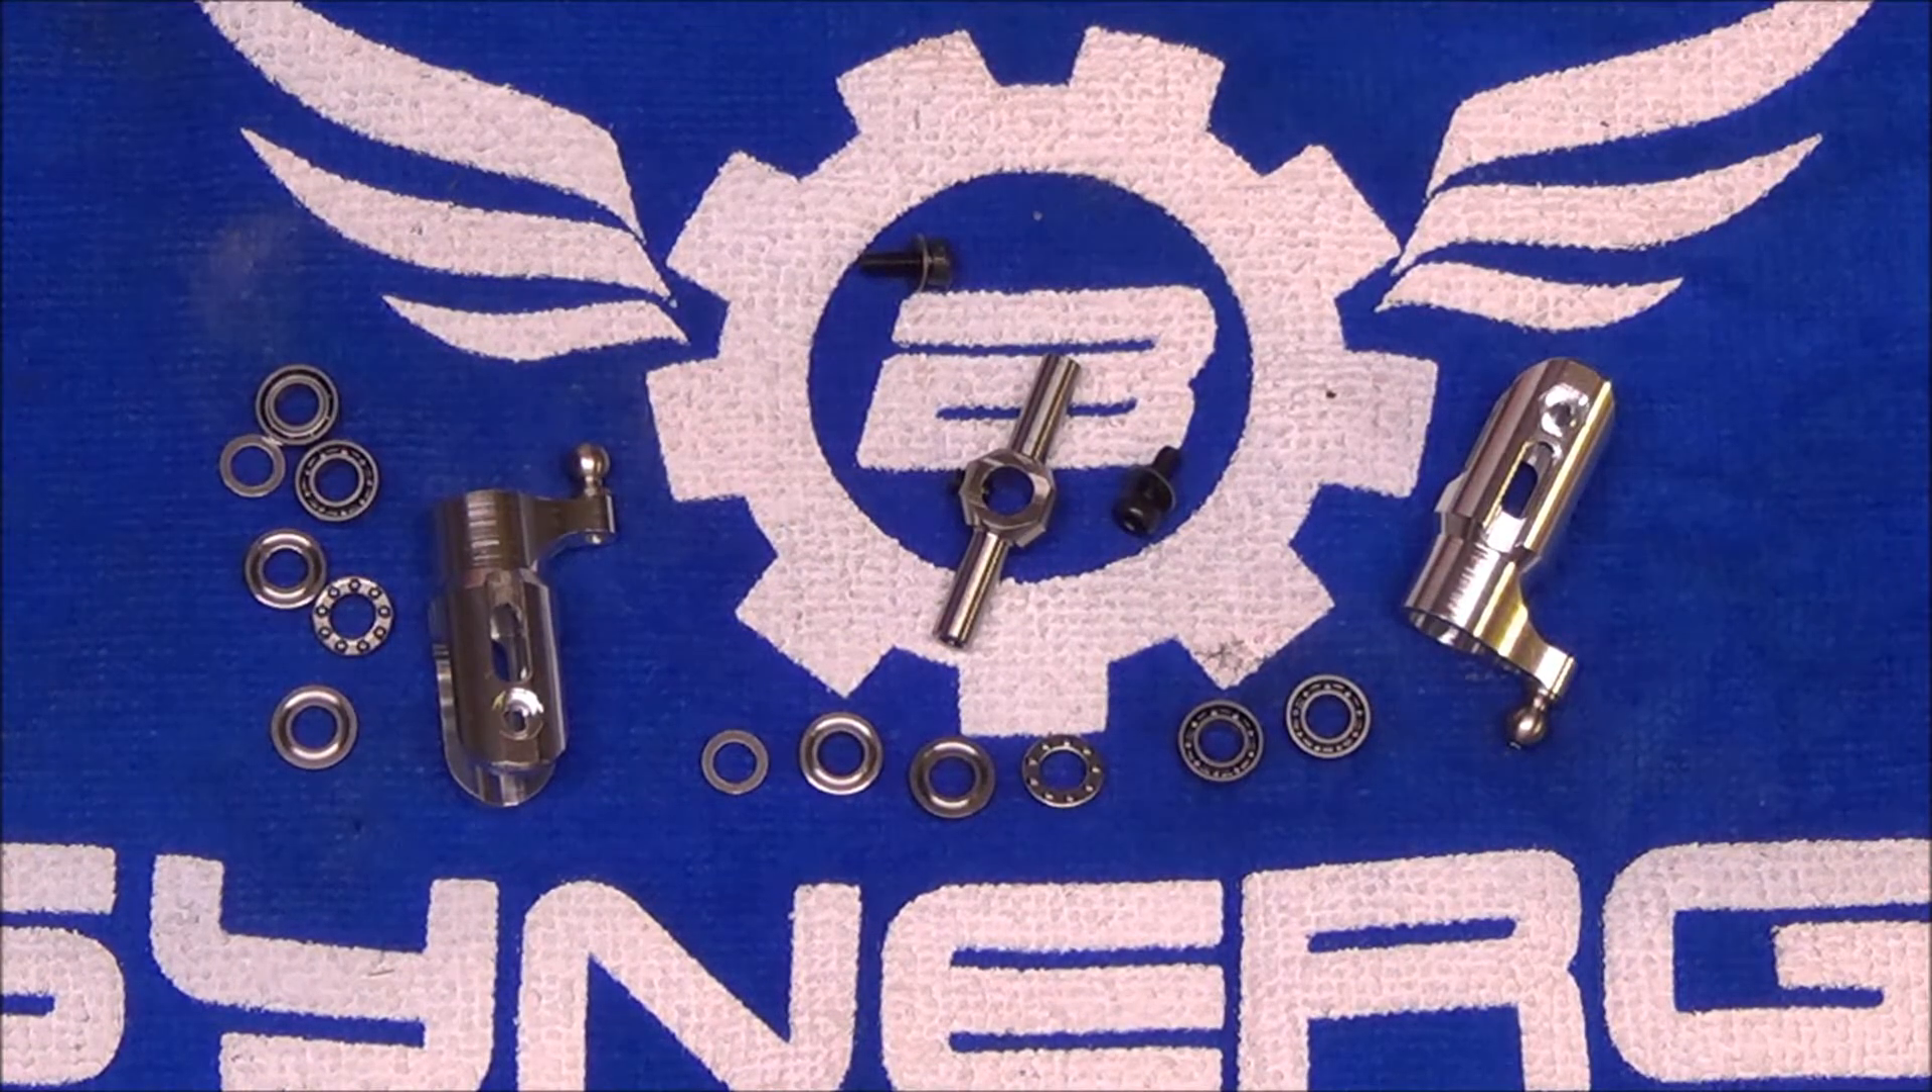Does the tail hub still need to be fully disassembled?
No.